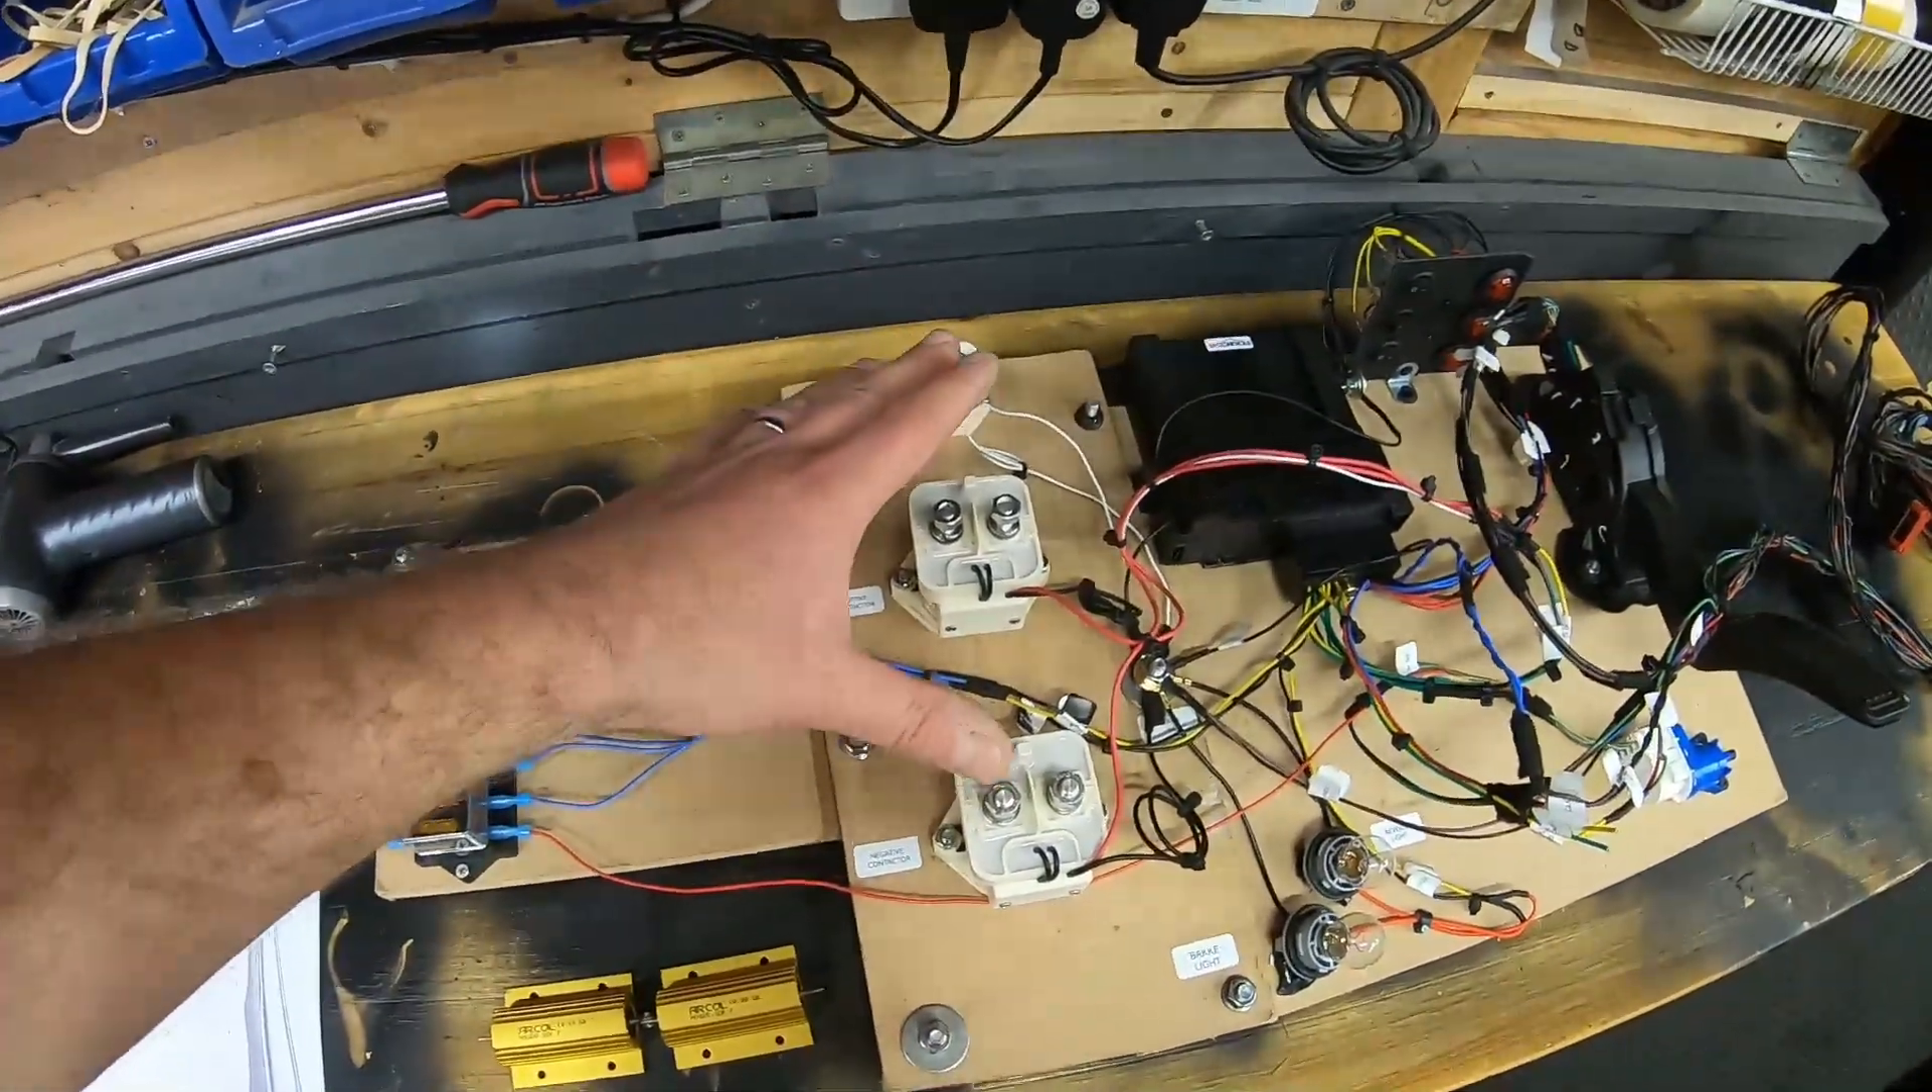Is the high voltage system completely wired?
No.